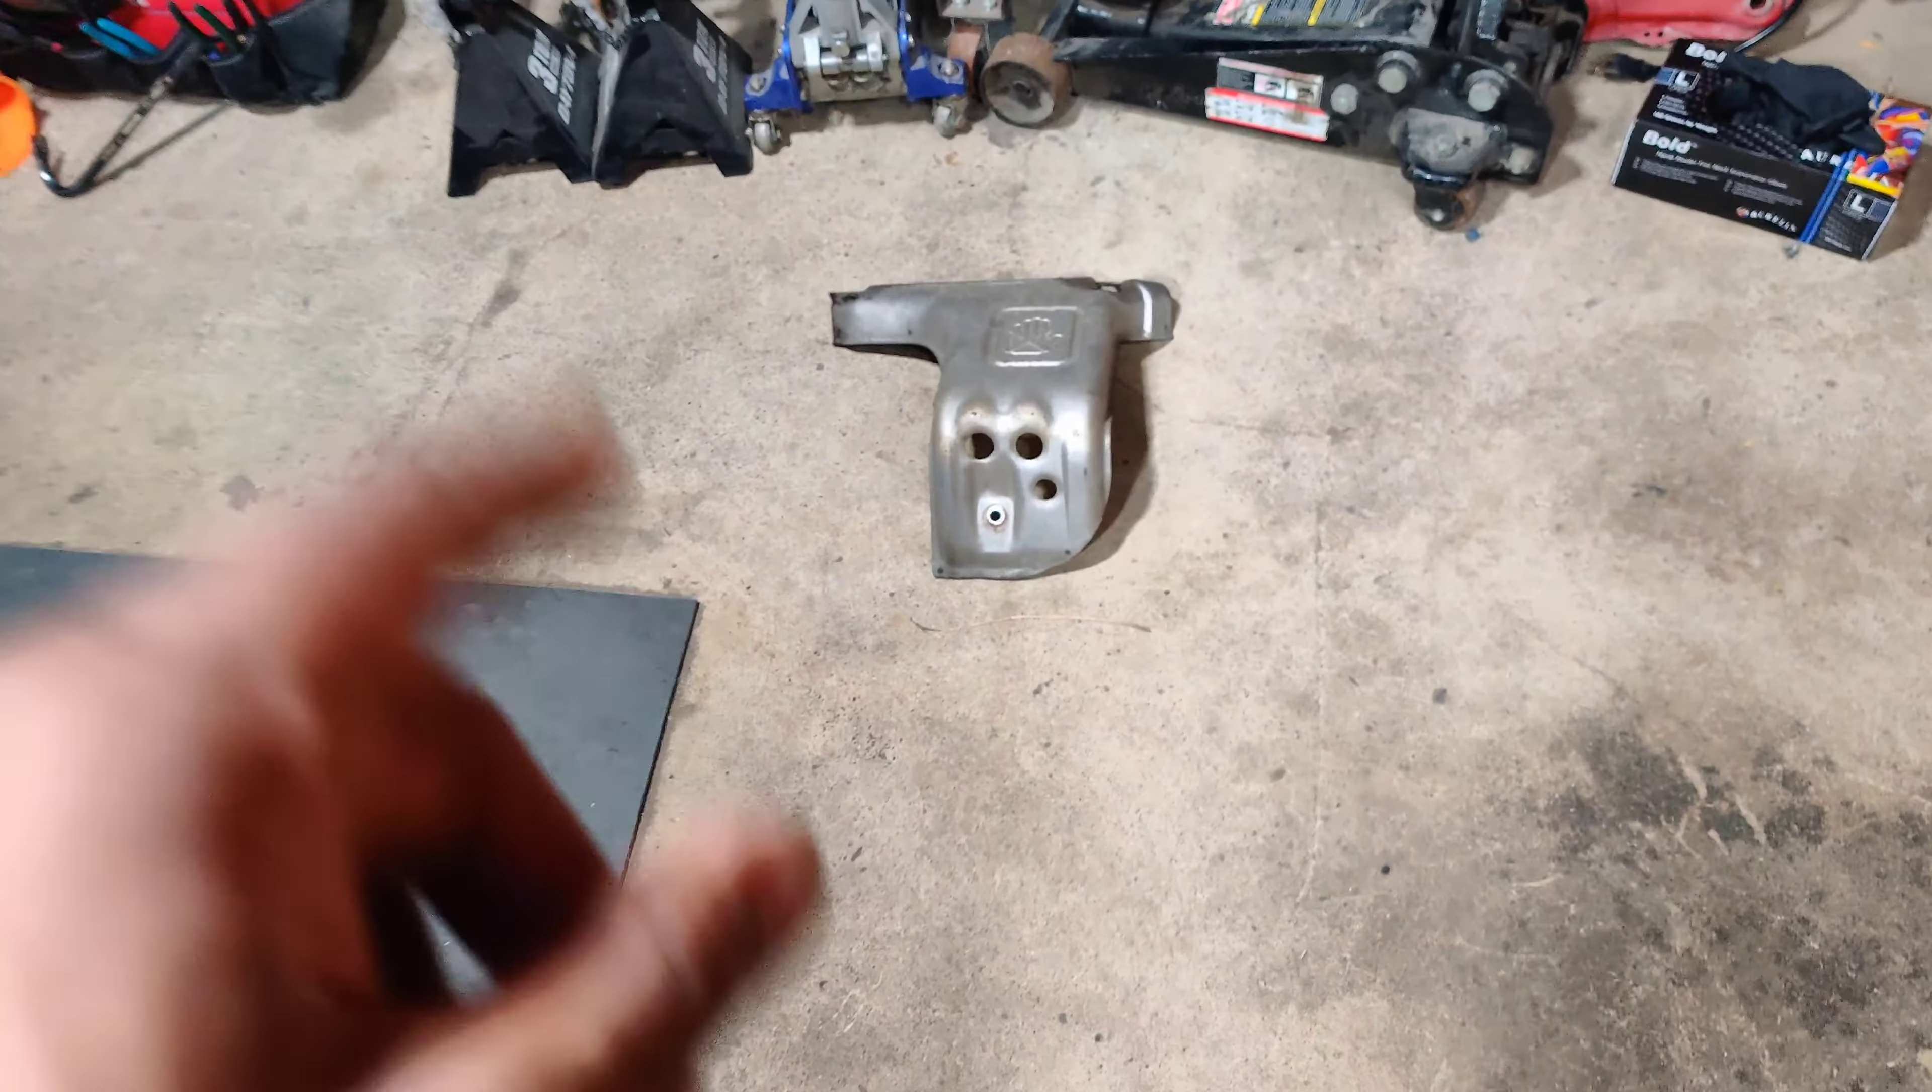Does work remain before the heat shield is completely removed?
No.